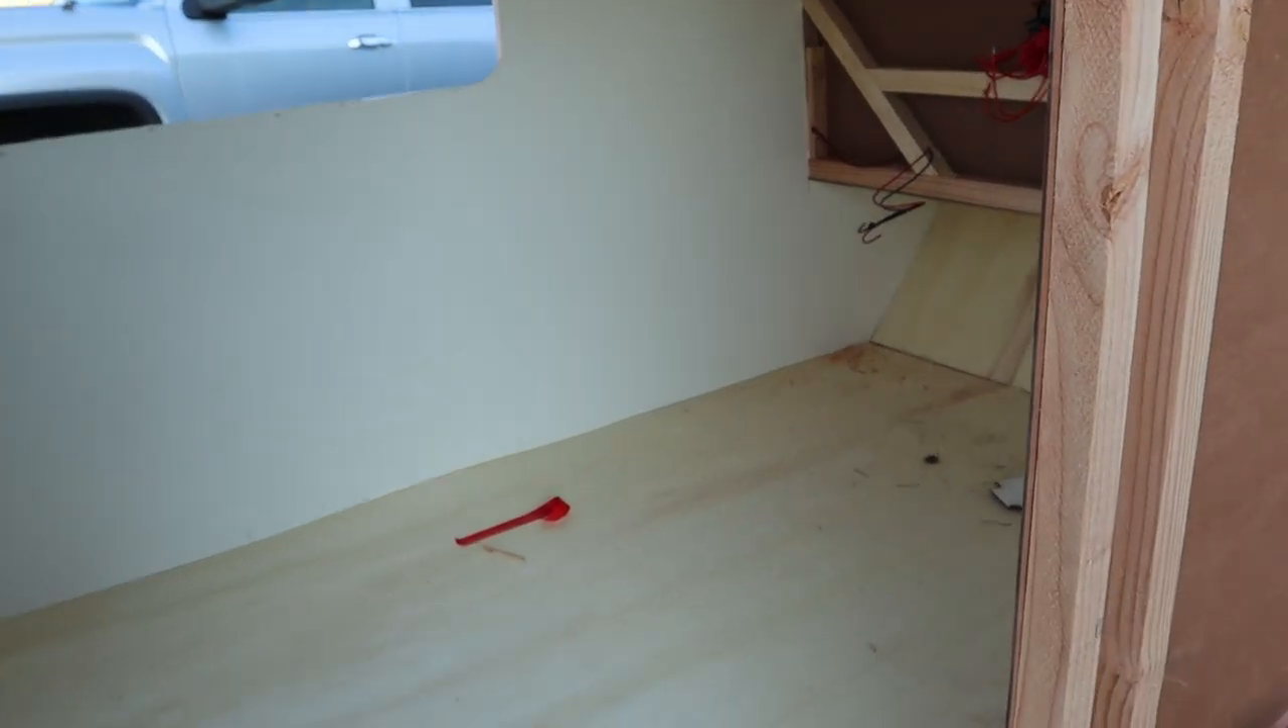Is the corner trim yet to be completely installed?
Yes.